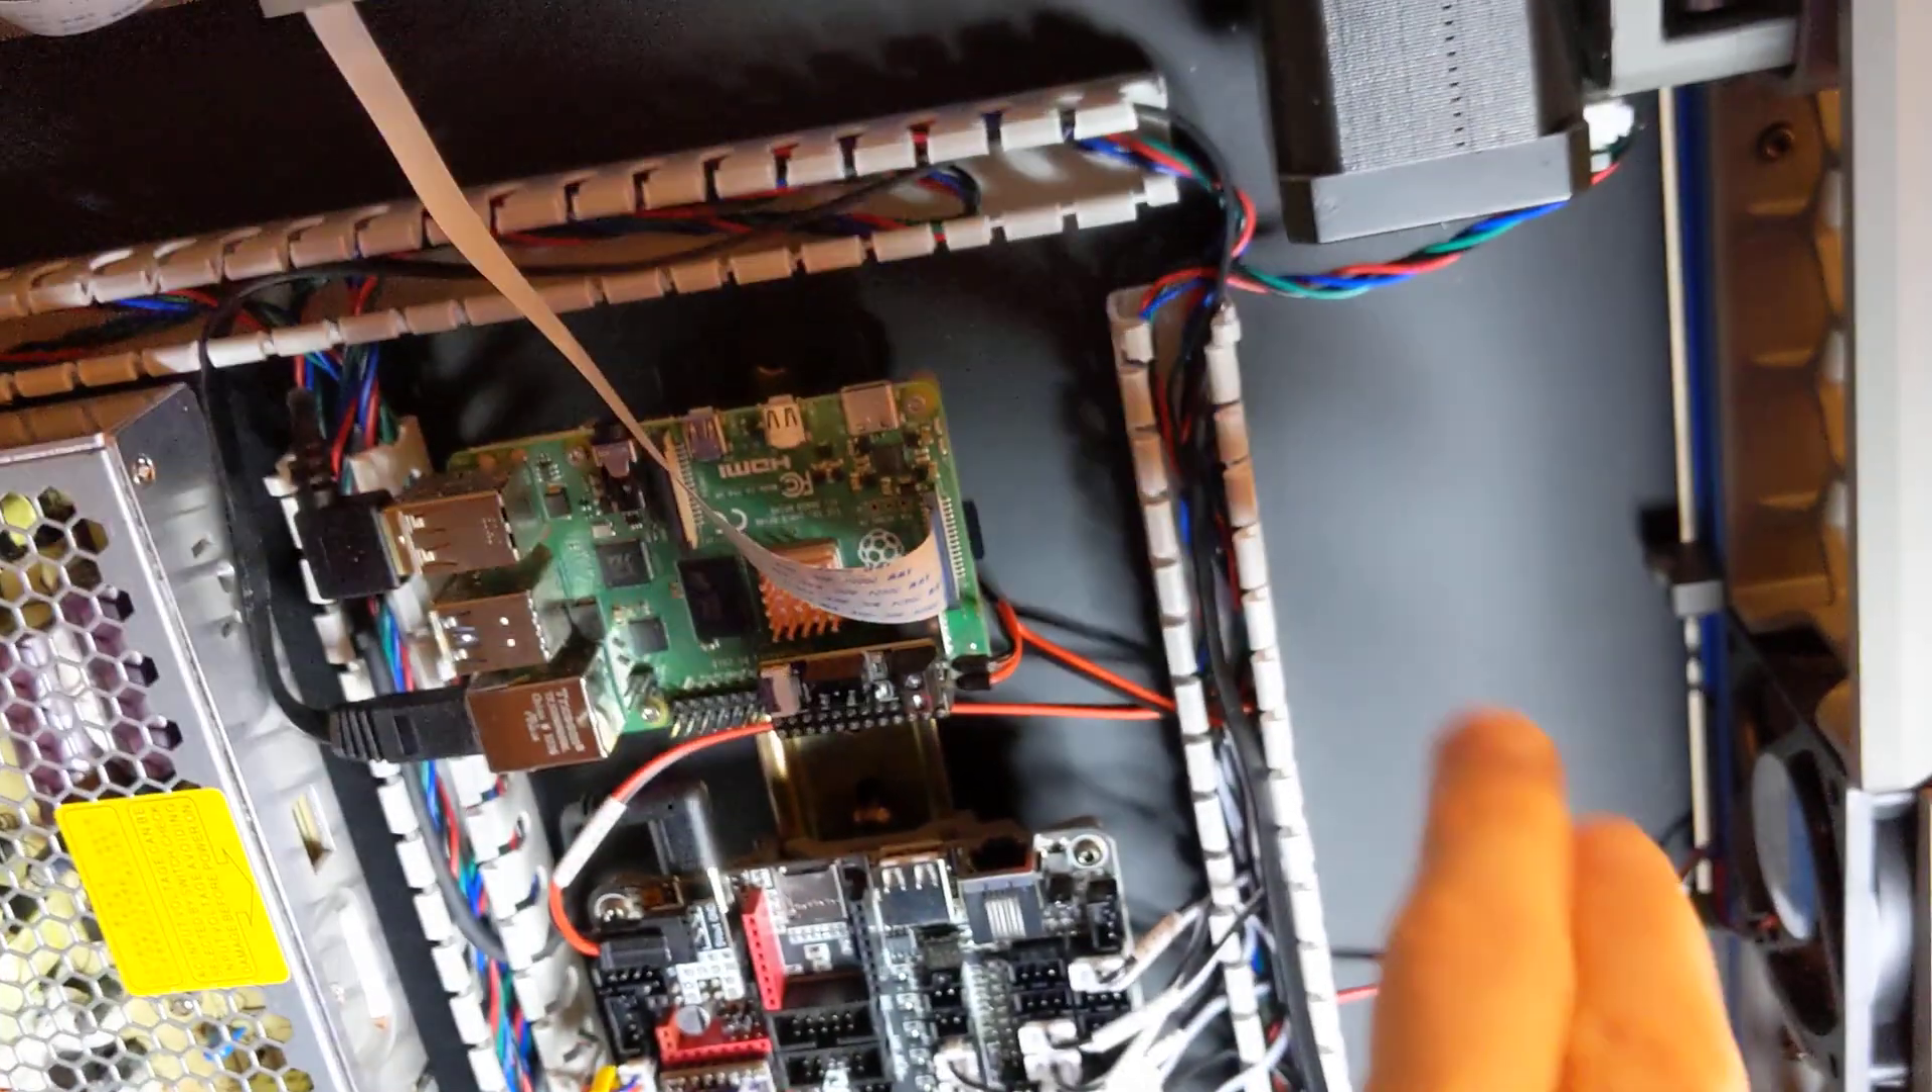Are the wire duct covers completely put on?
No.